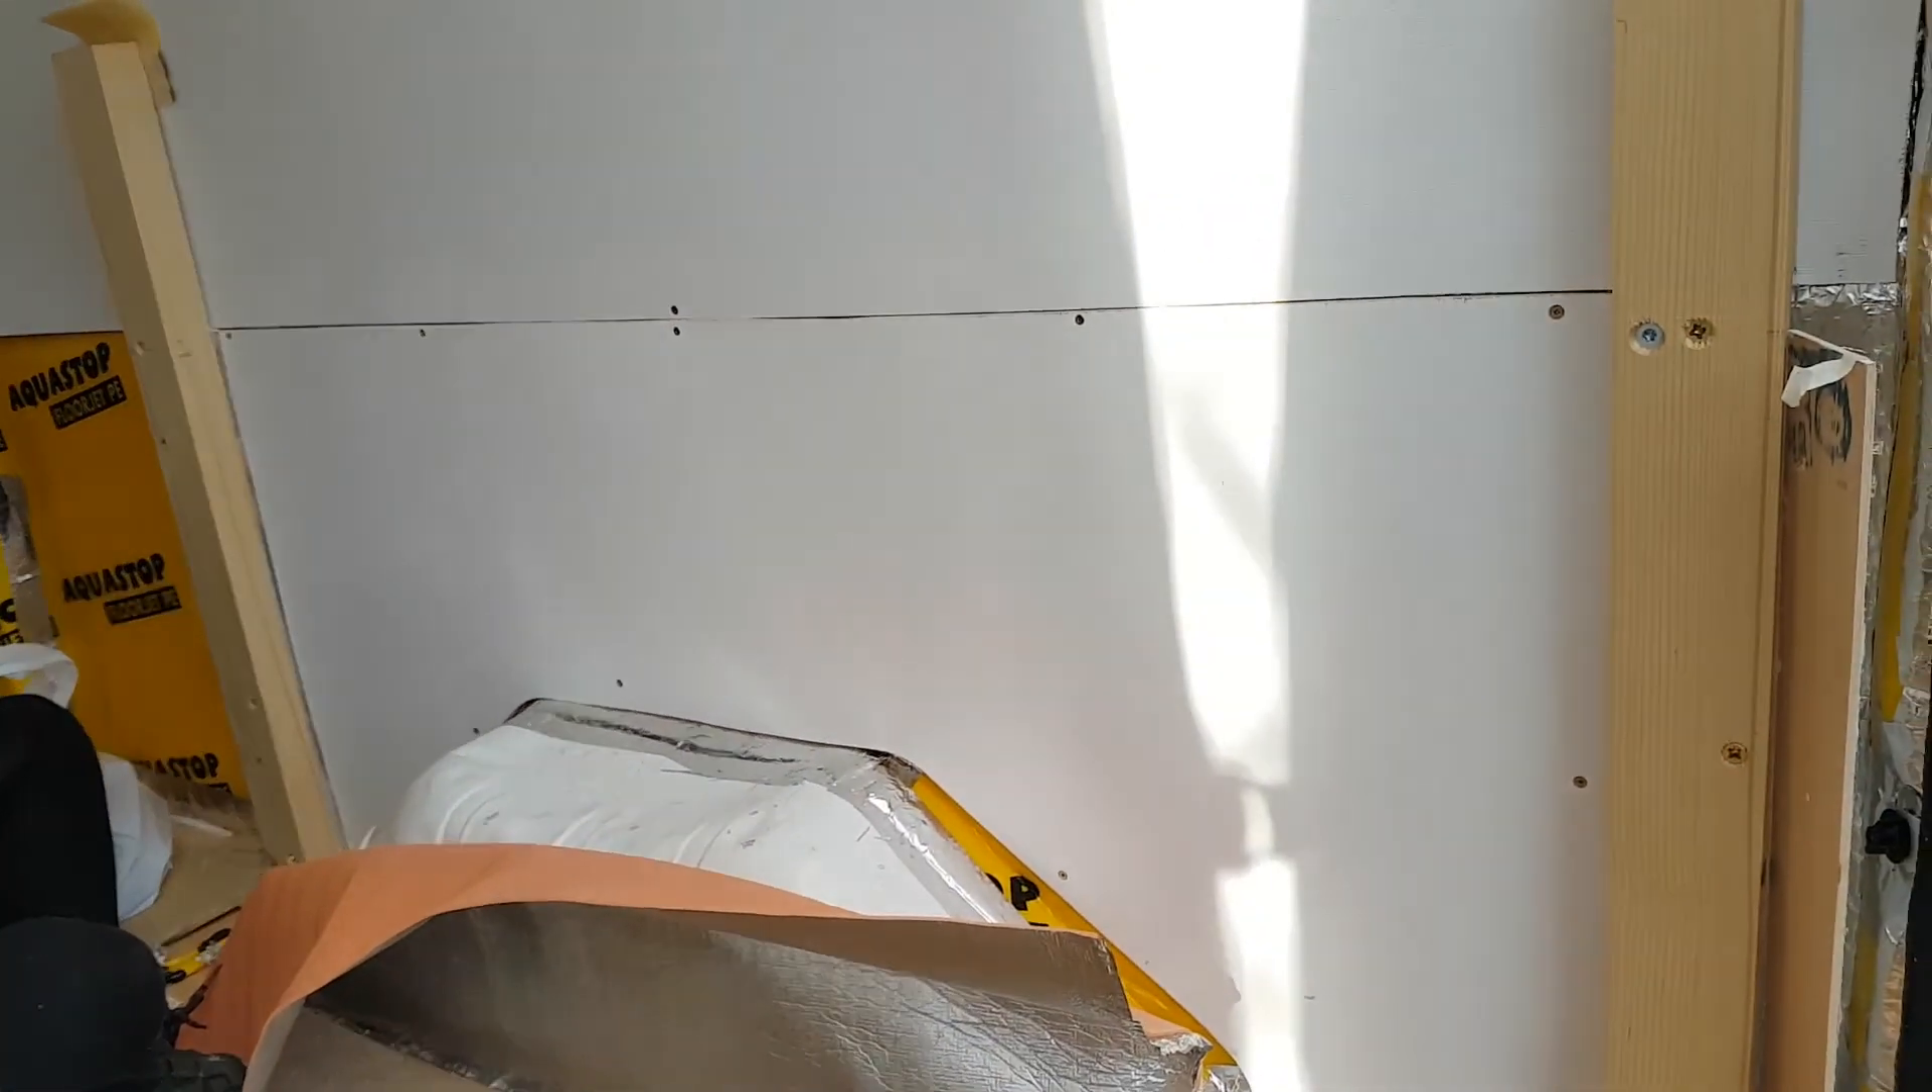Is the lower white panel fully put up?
Yes.